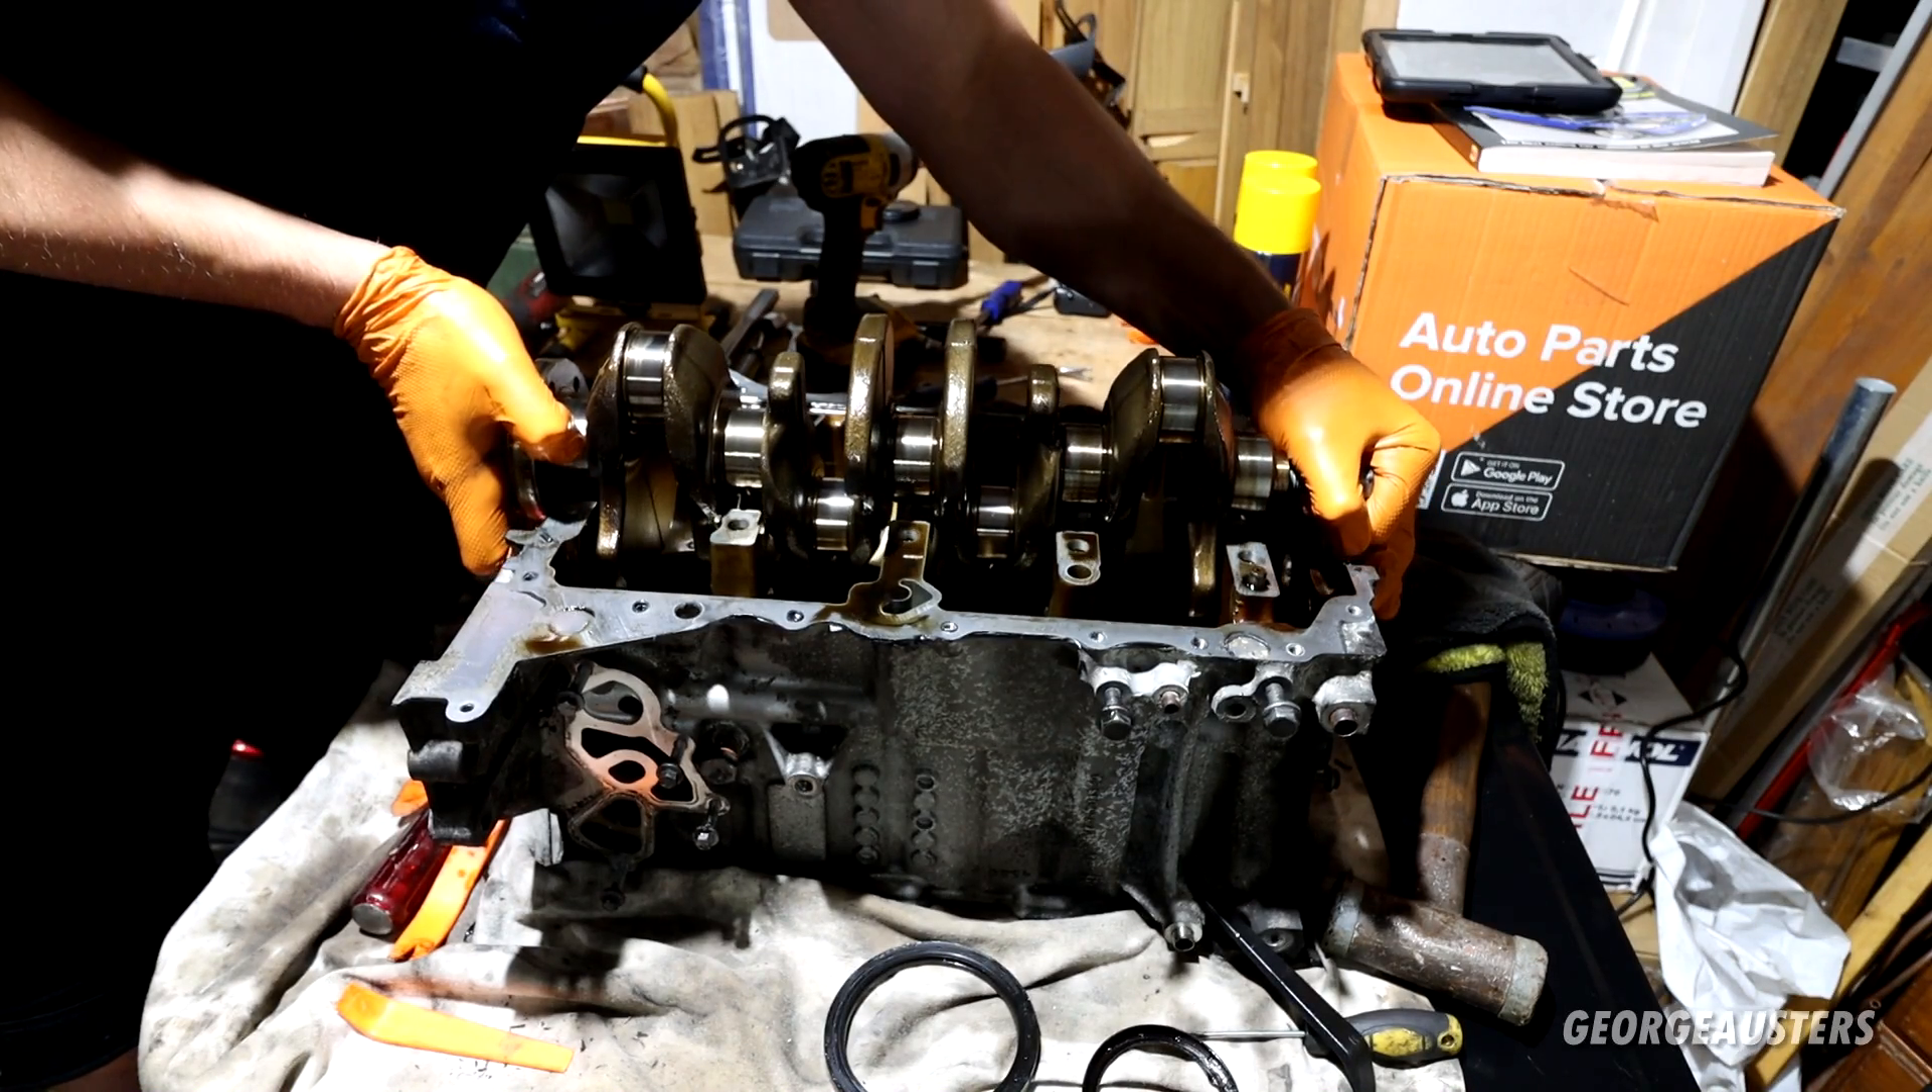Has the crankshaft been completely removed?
No.